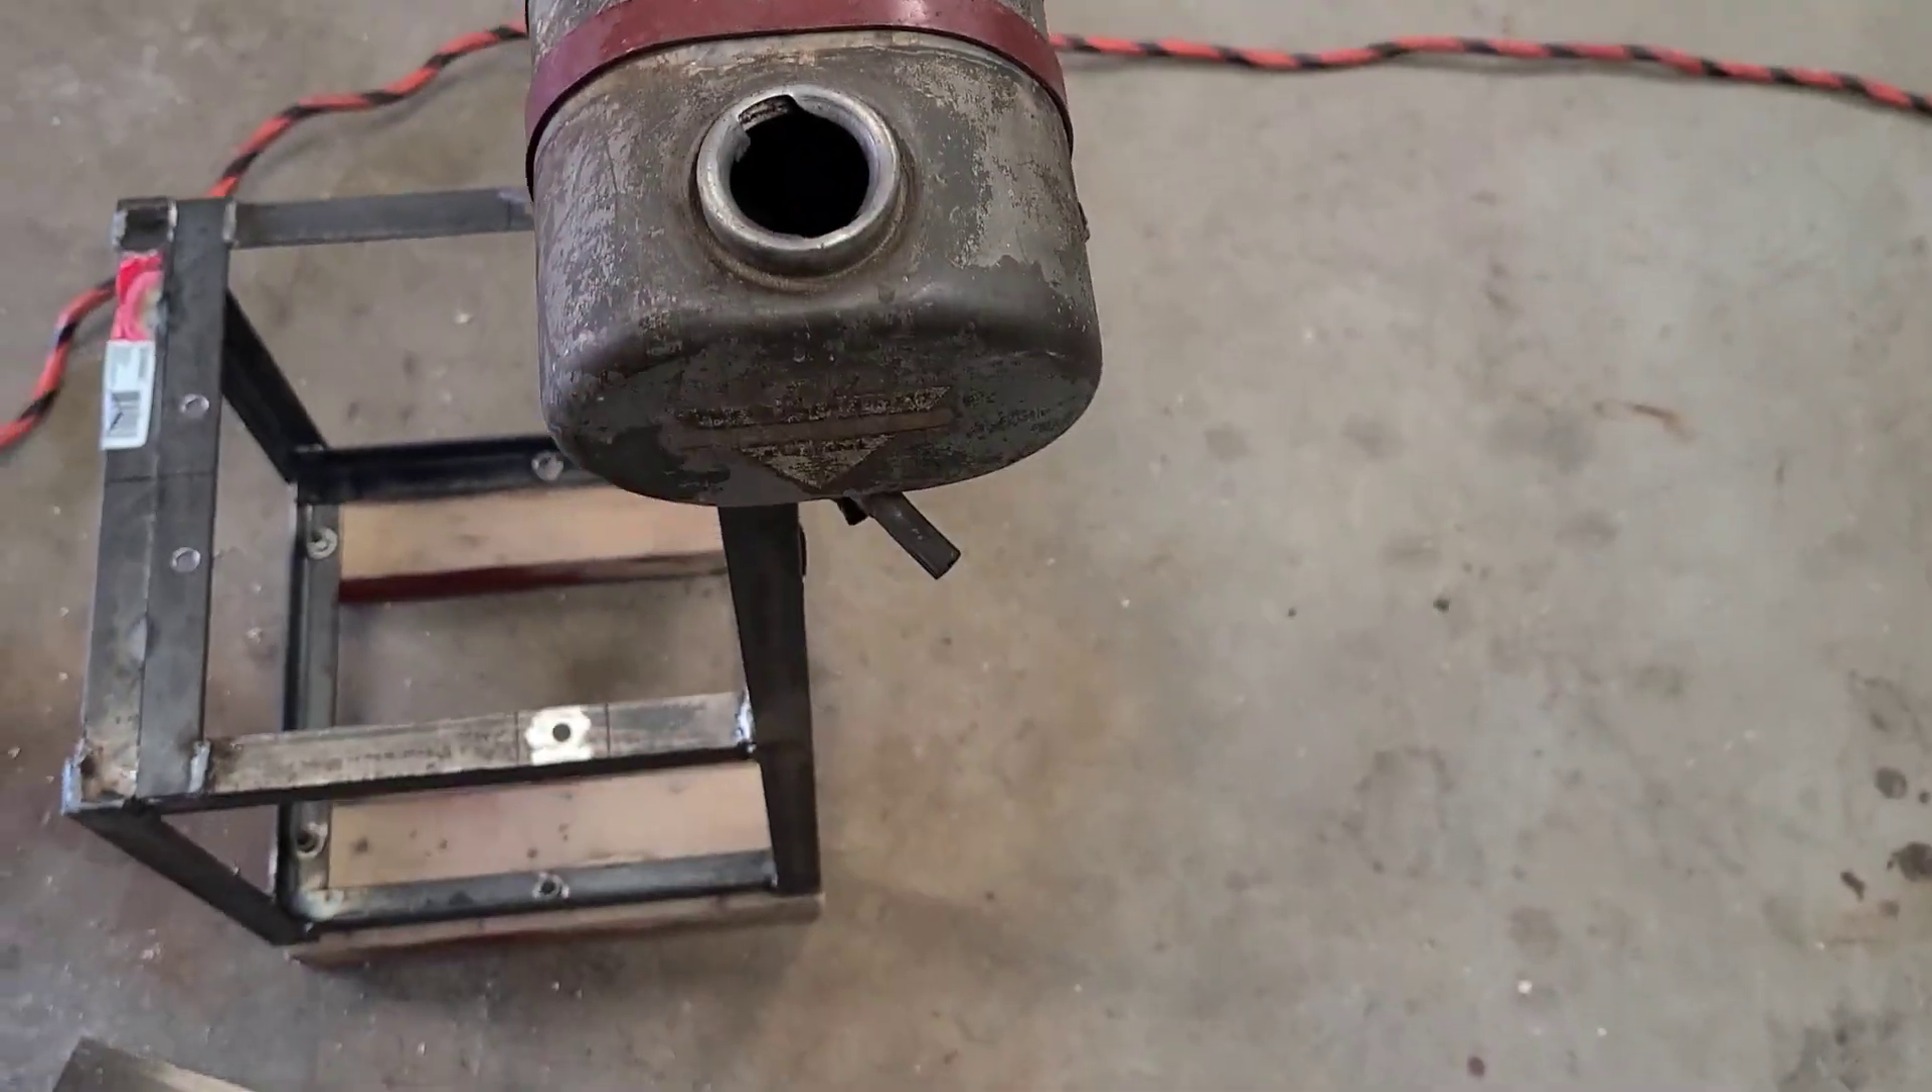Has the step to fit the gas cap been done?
No.